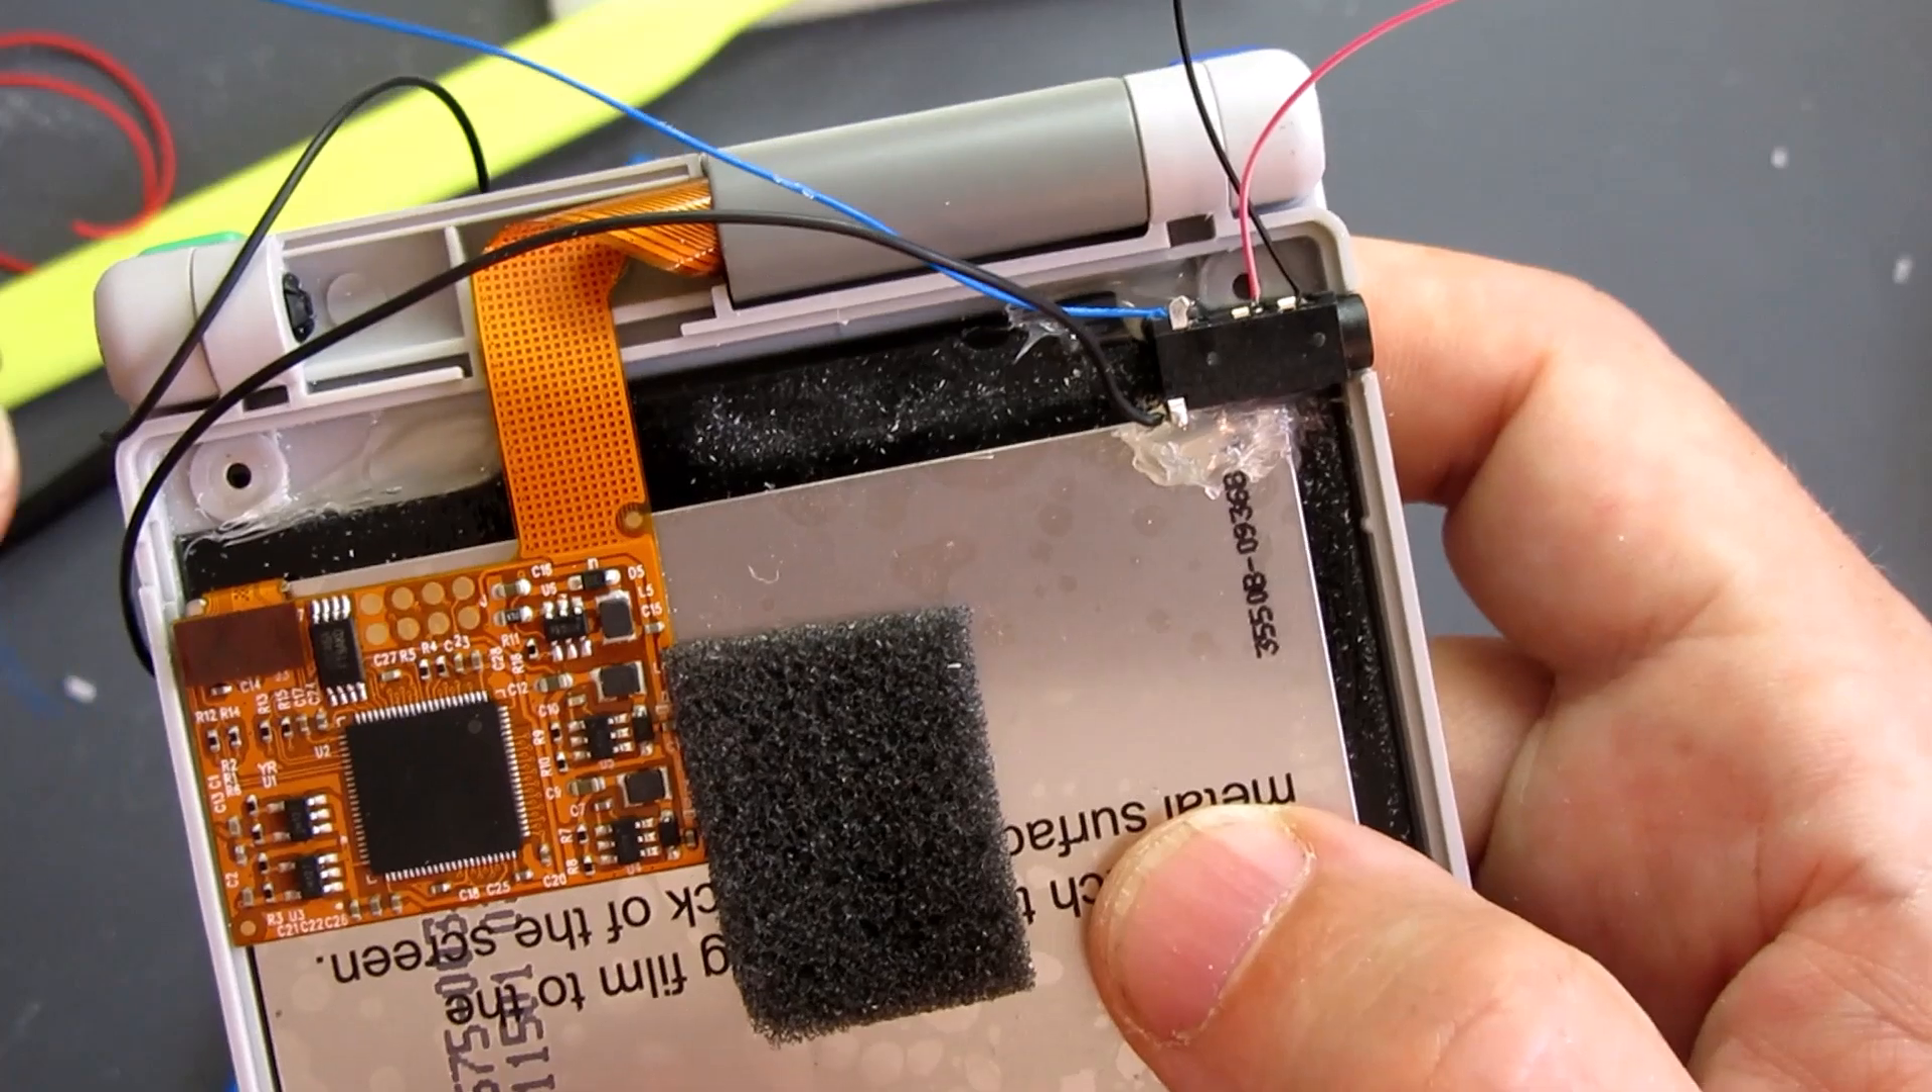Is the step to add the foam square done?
Yes.